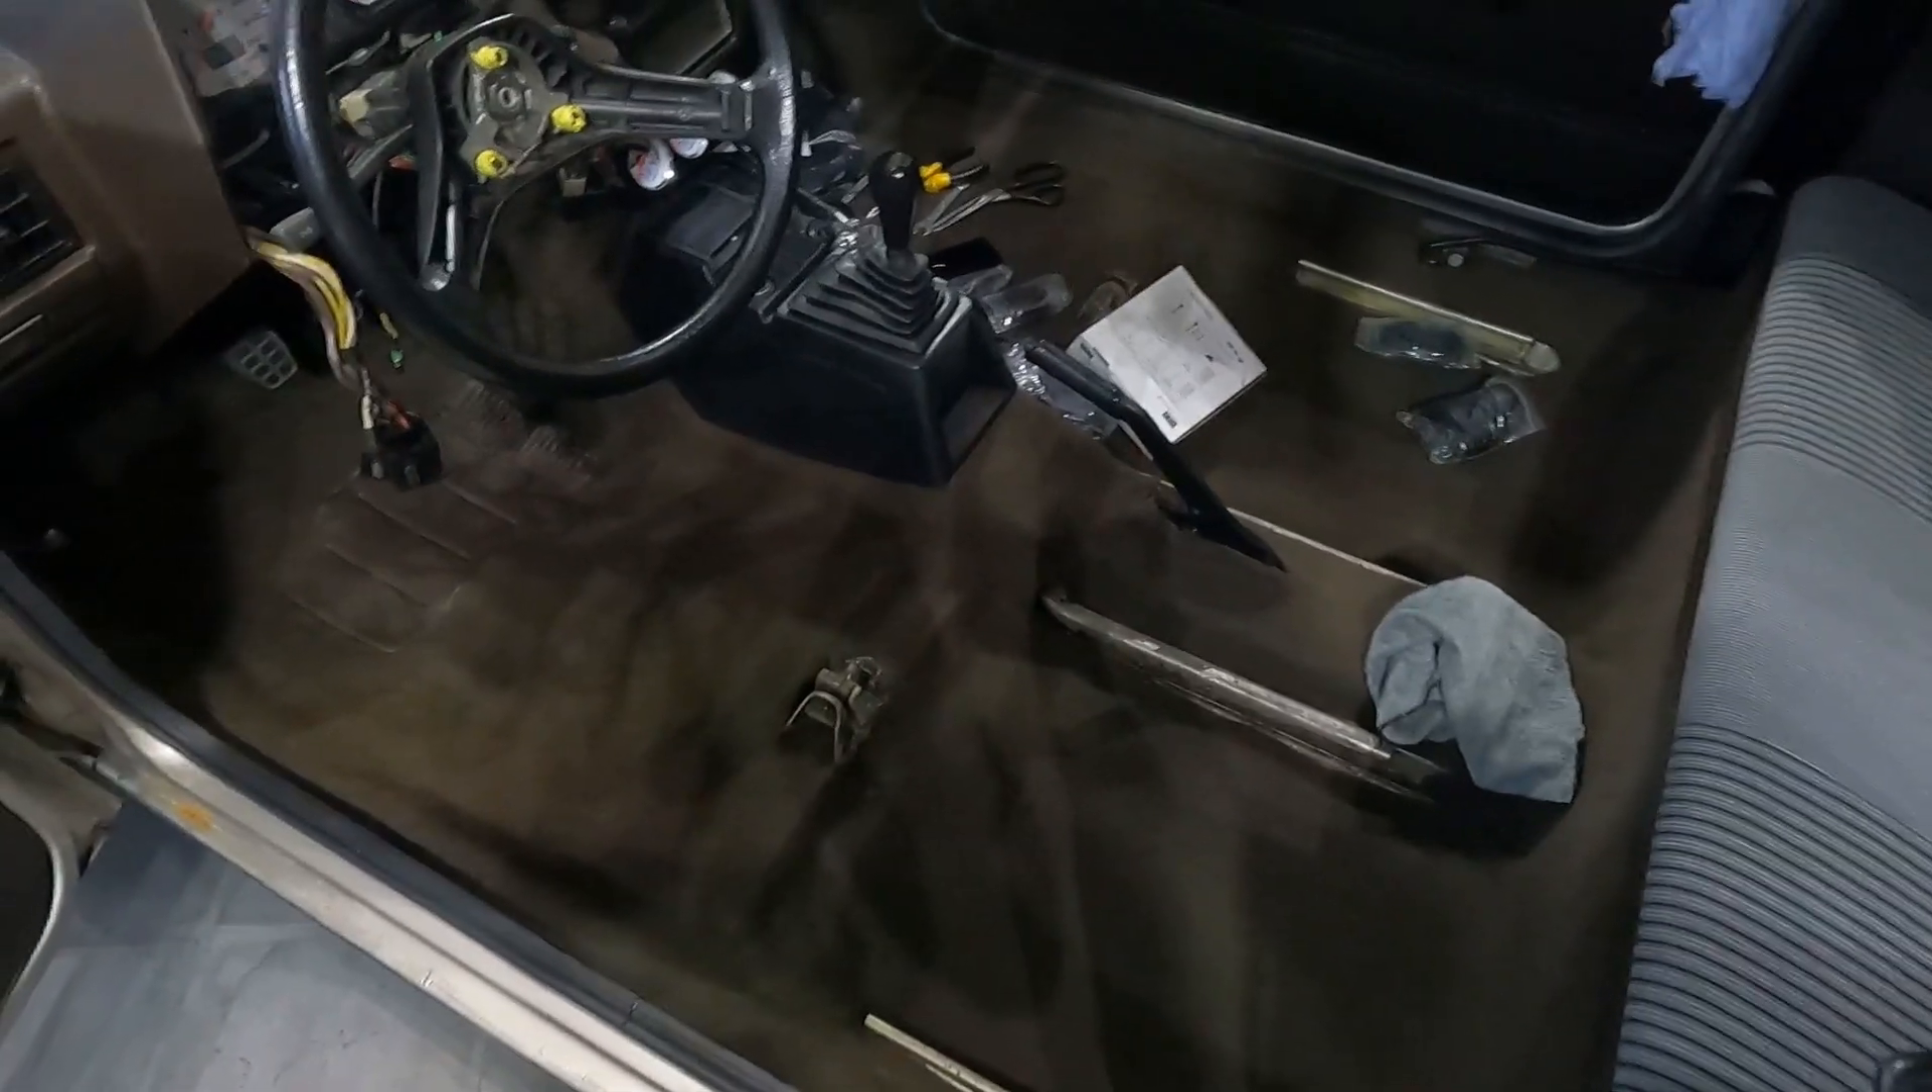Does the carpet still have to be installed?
No.